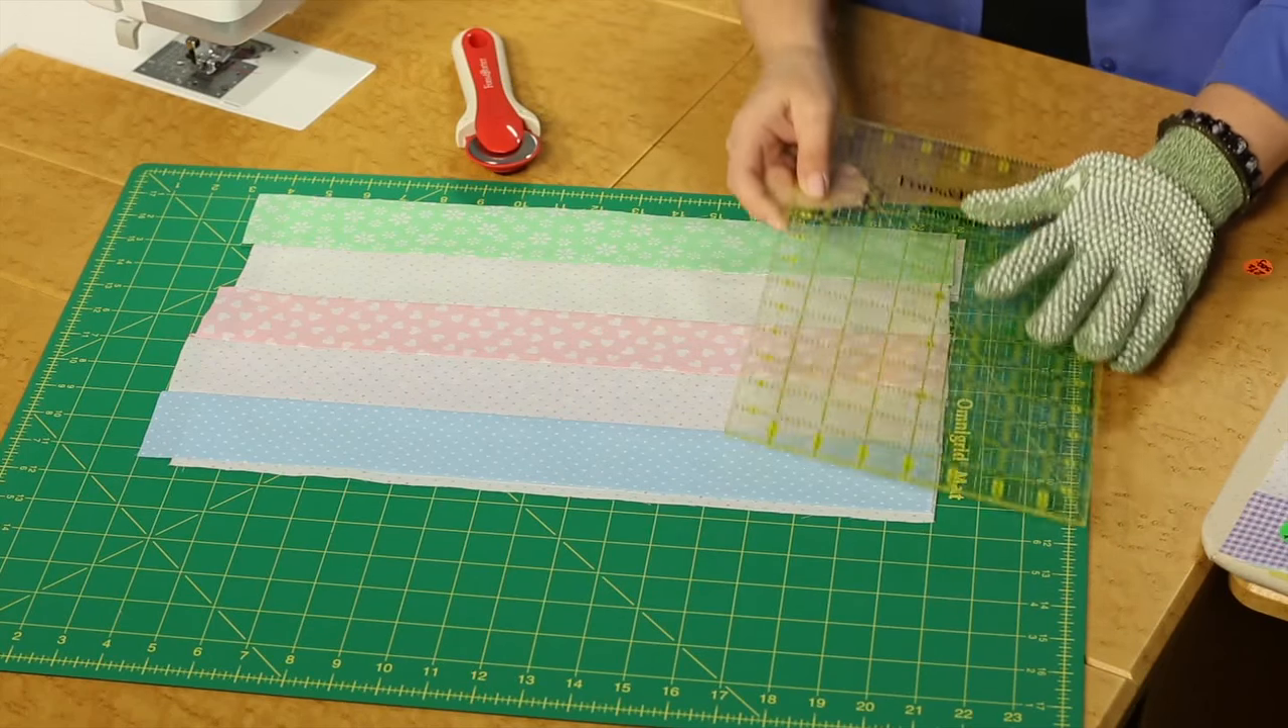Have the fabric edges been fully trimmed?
No.